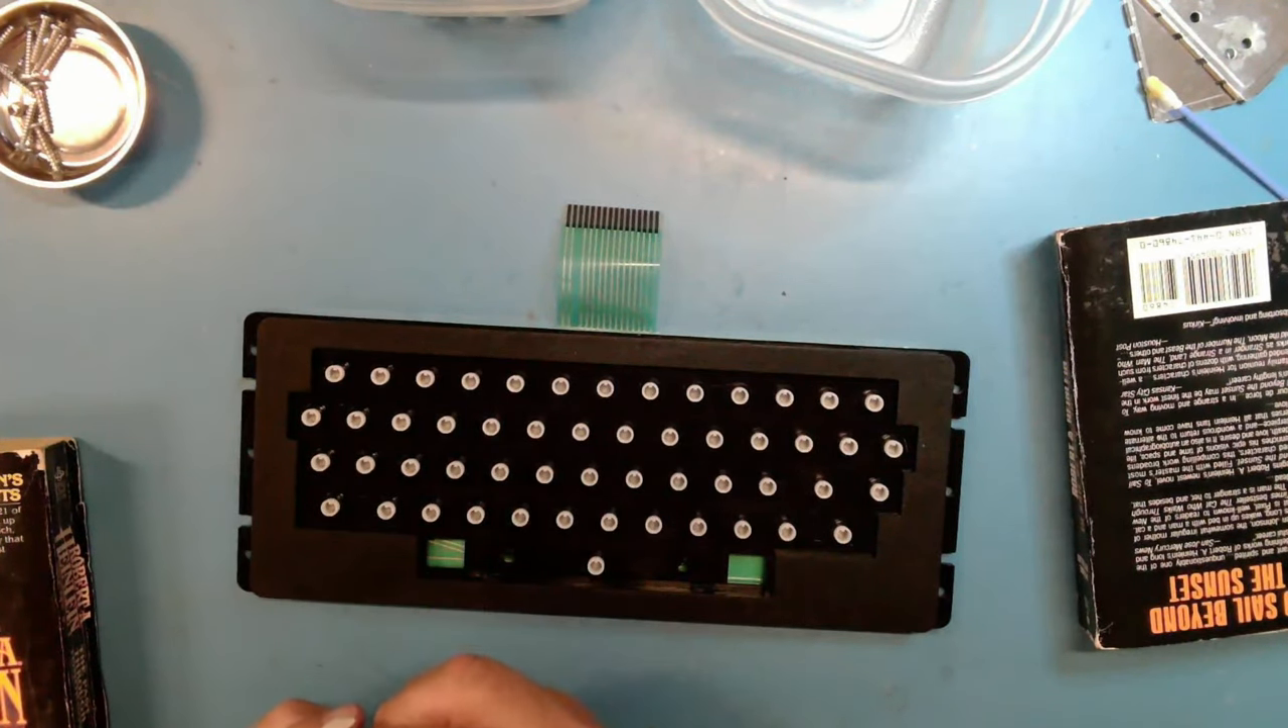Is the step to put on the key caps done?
No.